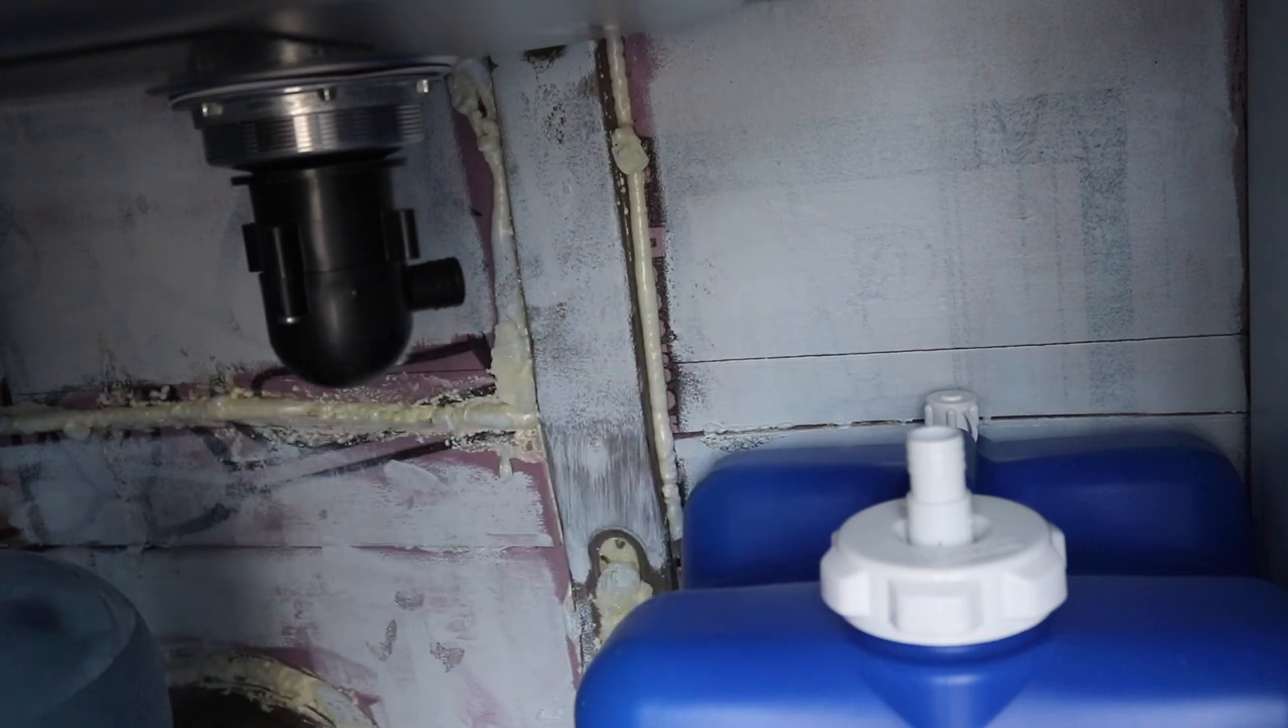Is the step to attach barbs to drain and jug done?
Yes.